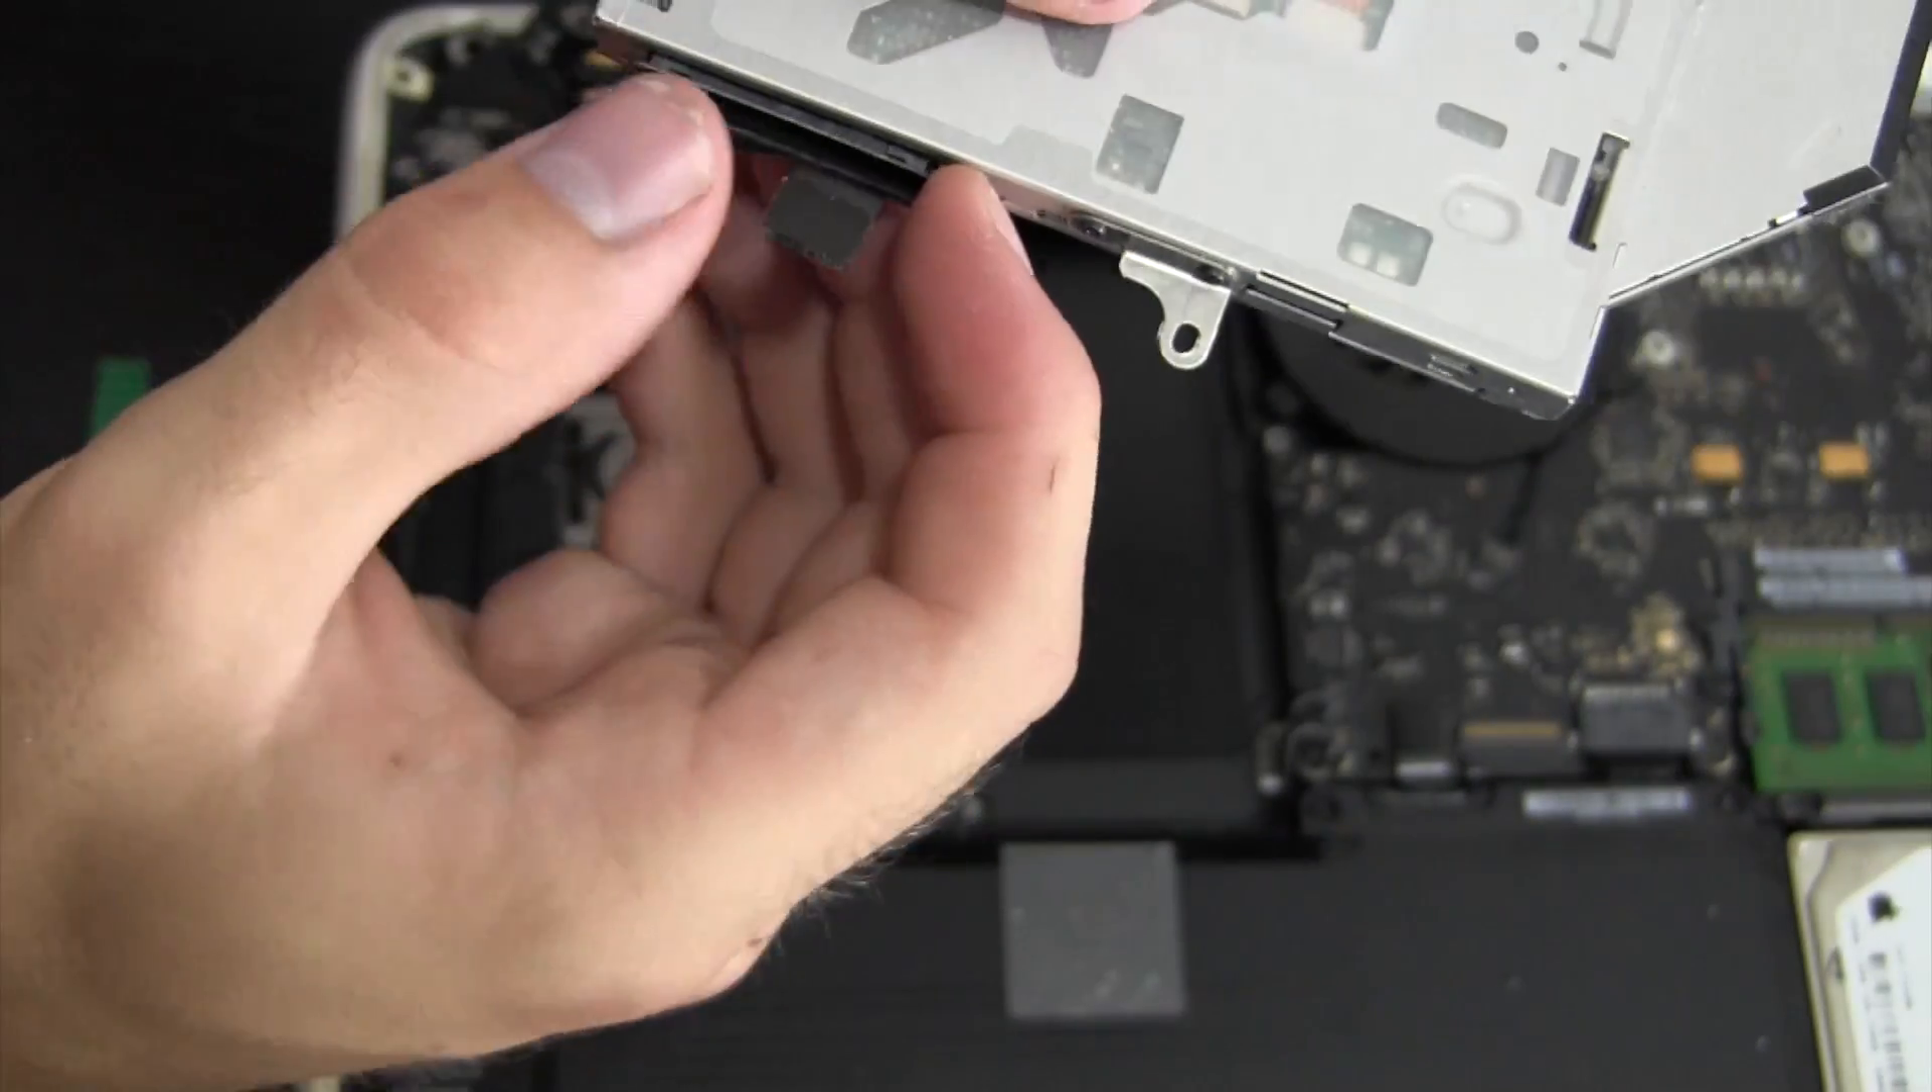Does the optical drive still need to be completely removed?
No.